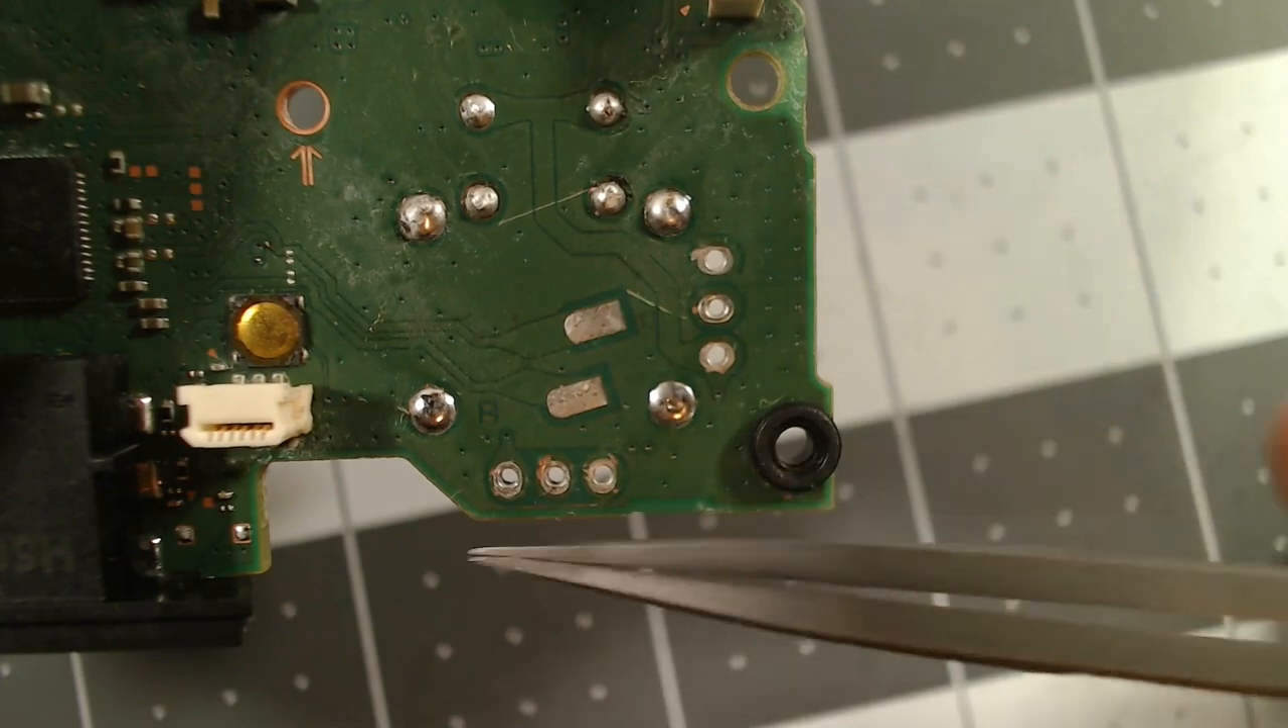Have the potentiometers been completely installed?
No.